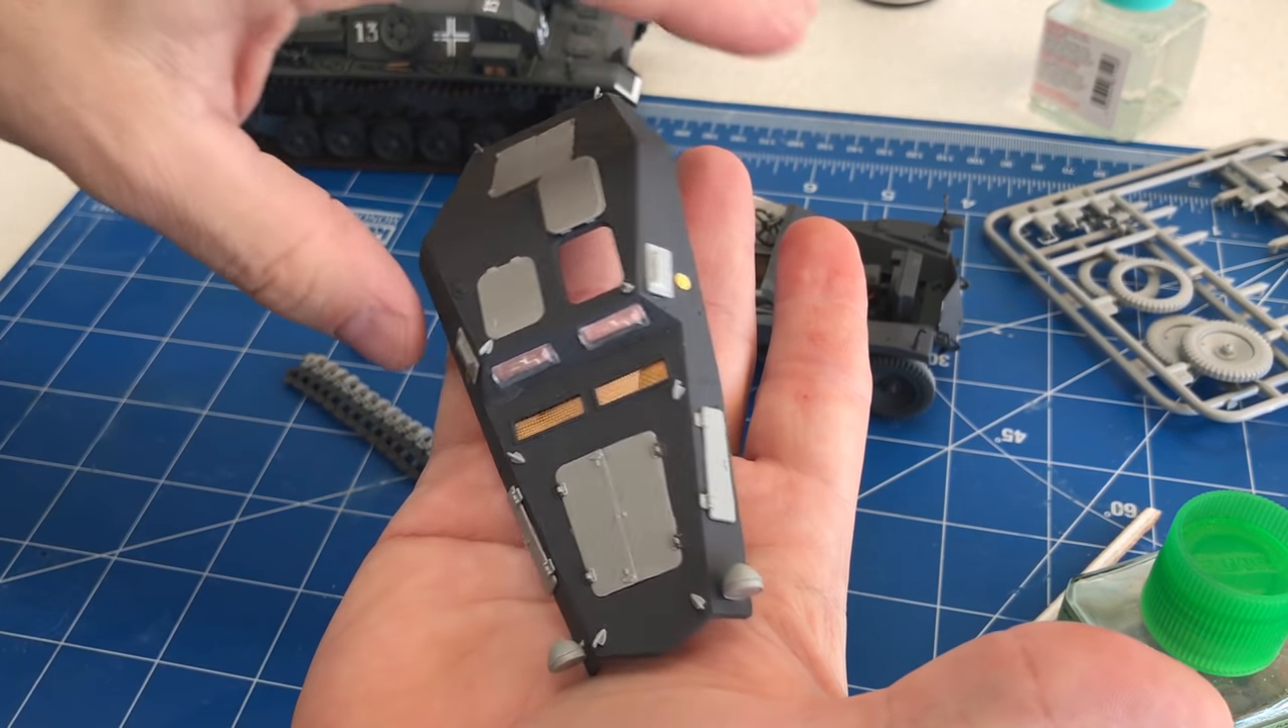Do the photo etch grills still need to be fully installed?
No.